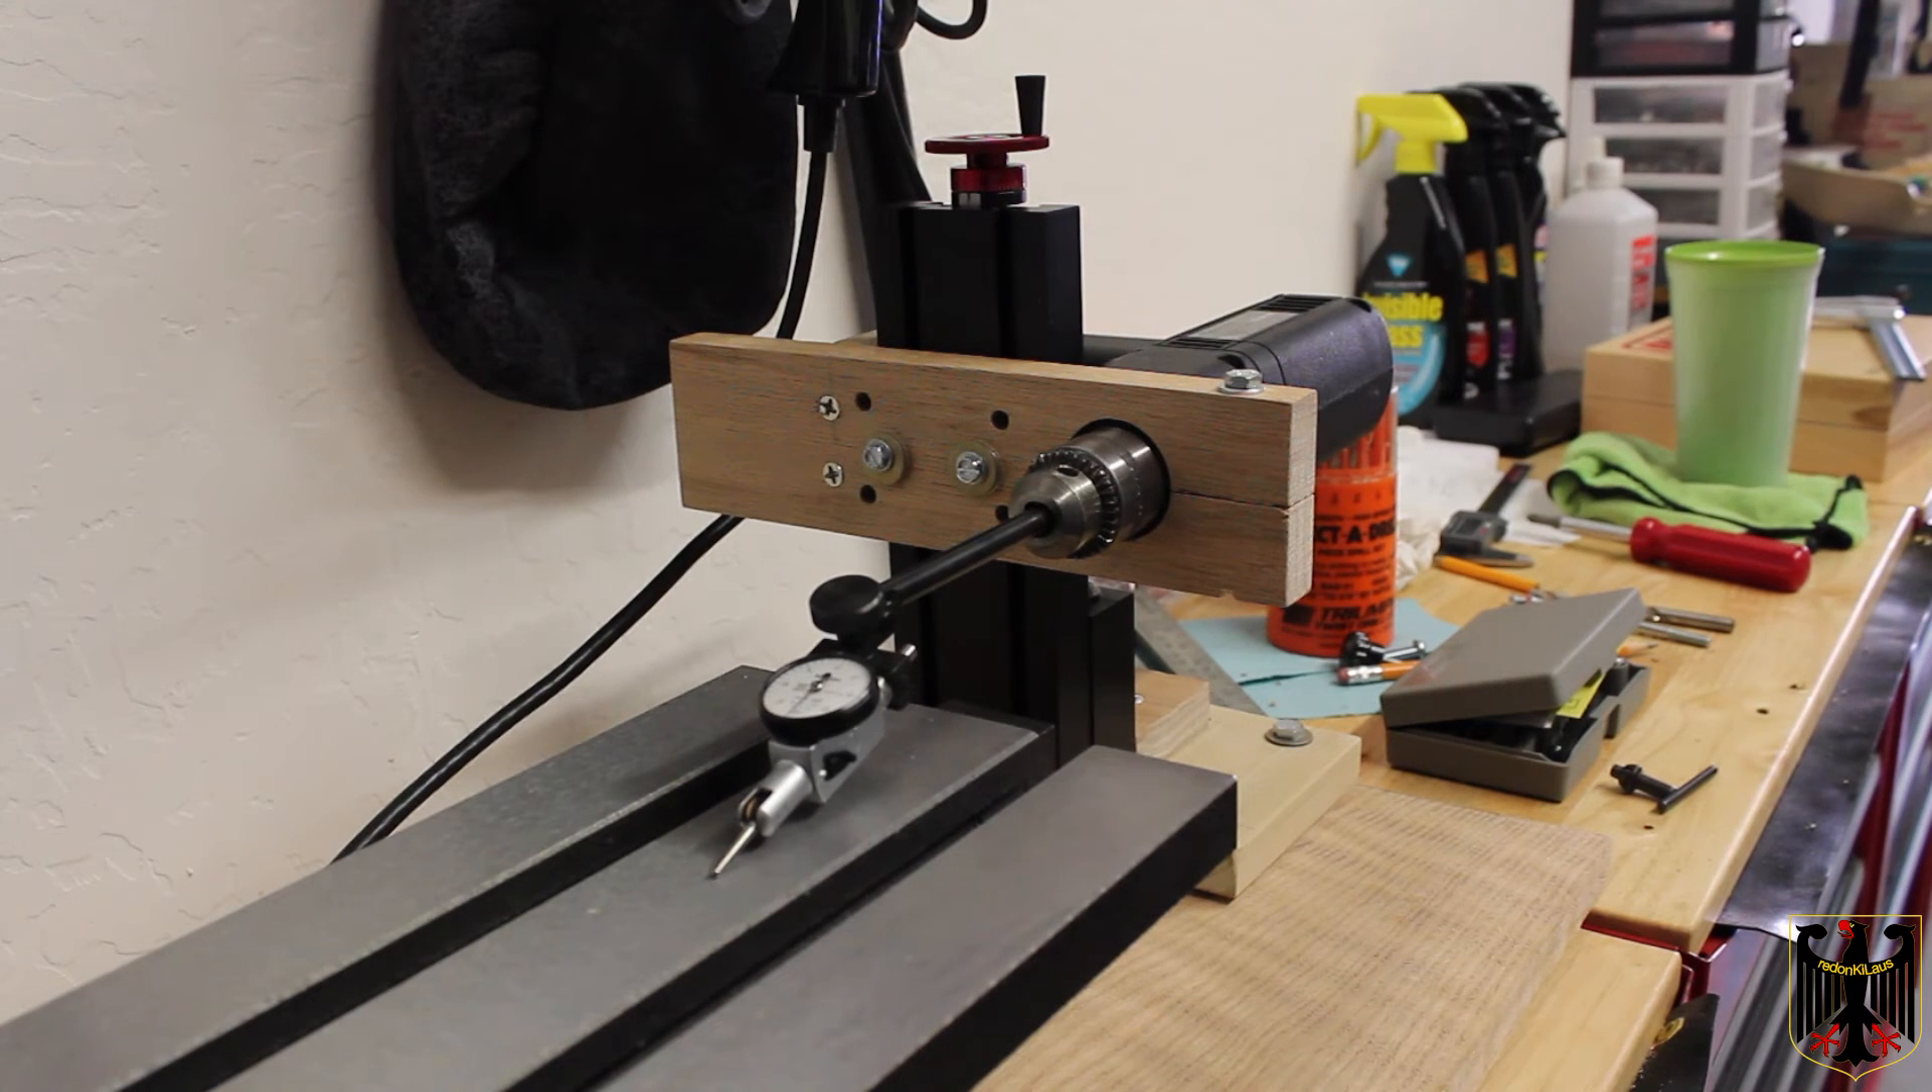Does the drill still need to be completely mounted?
No.